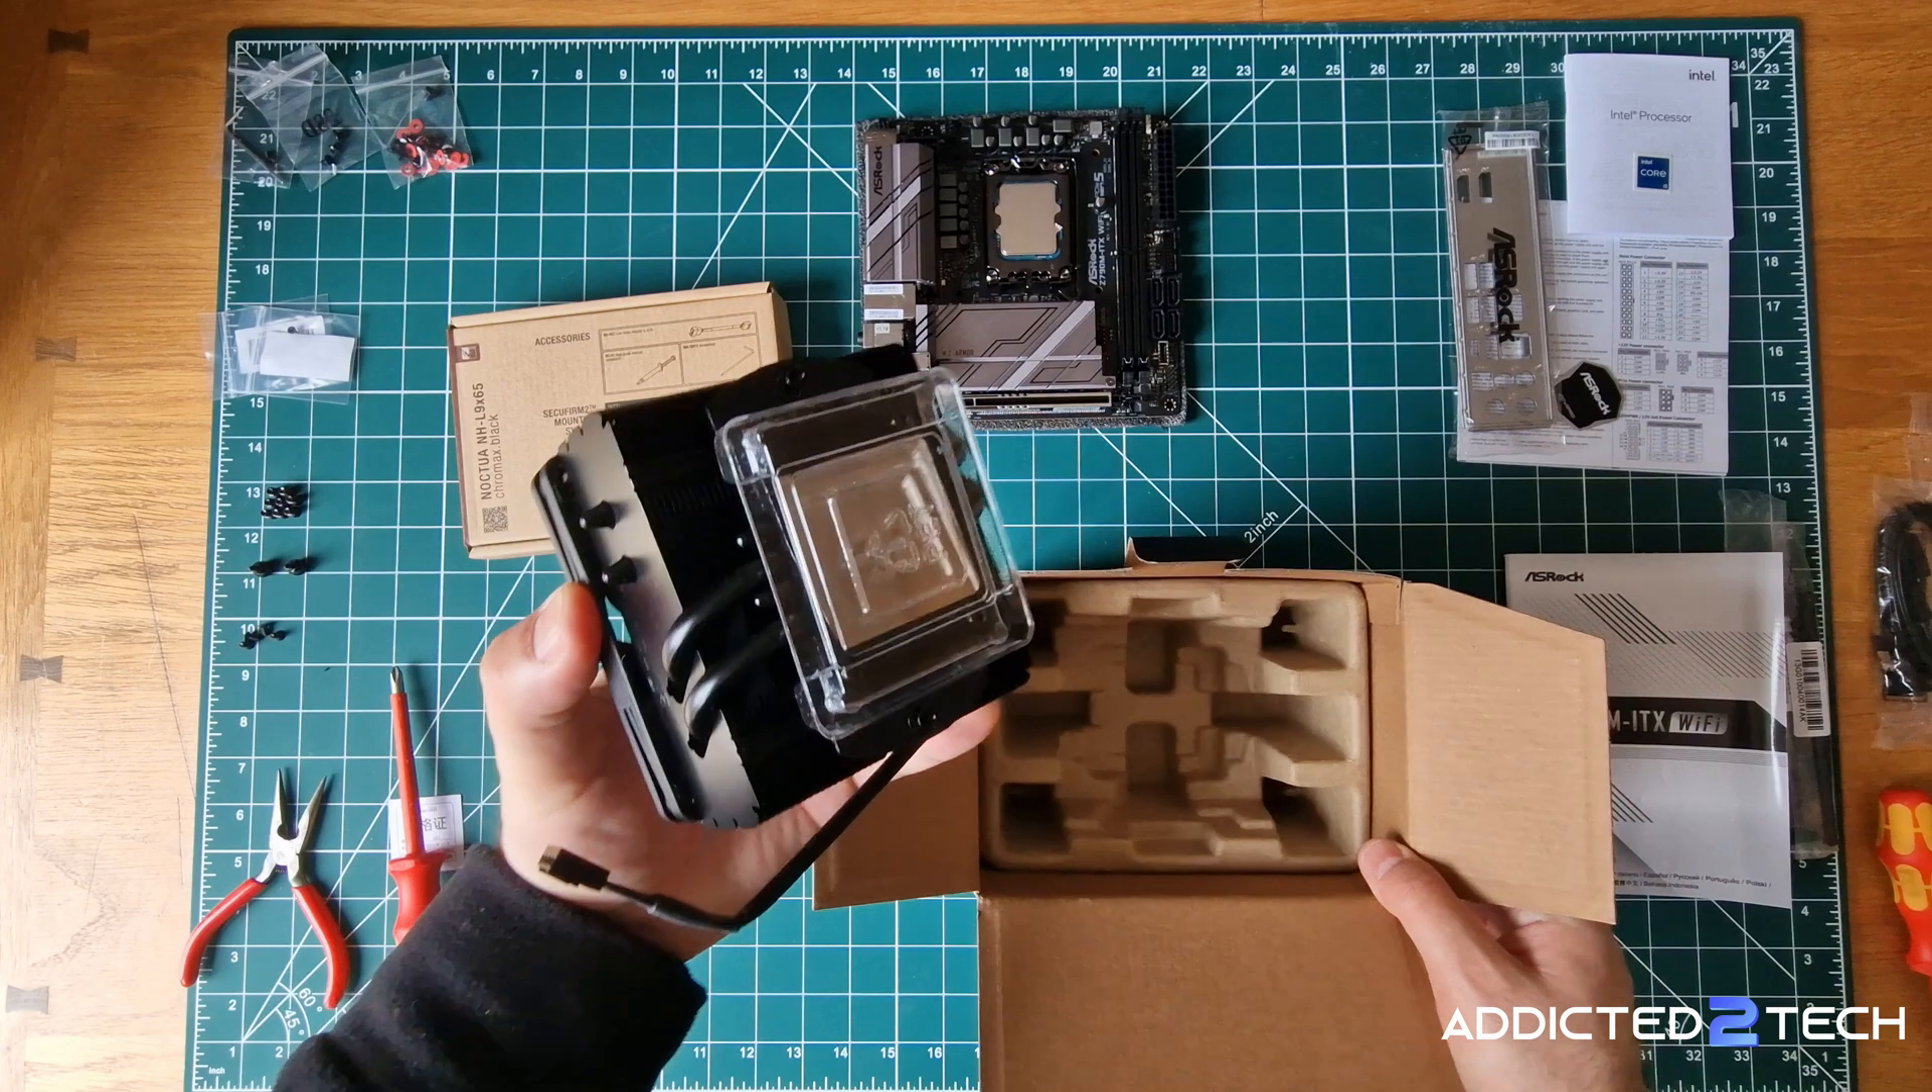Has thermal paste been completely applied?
No.